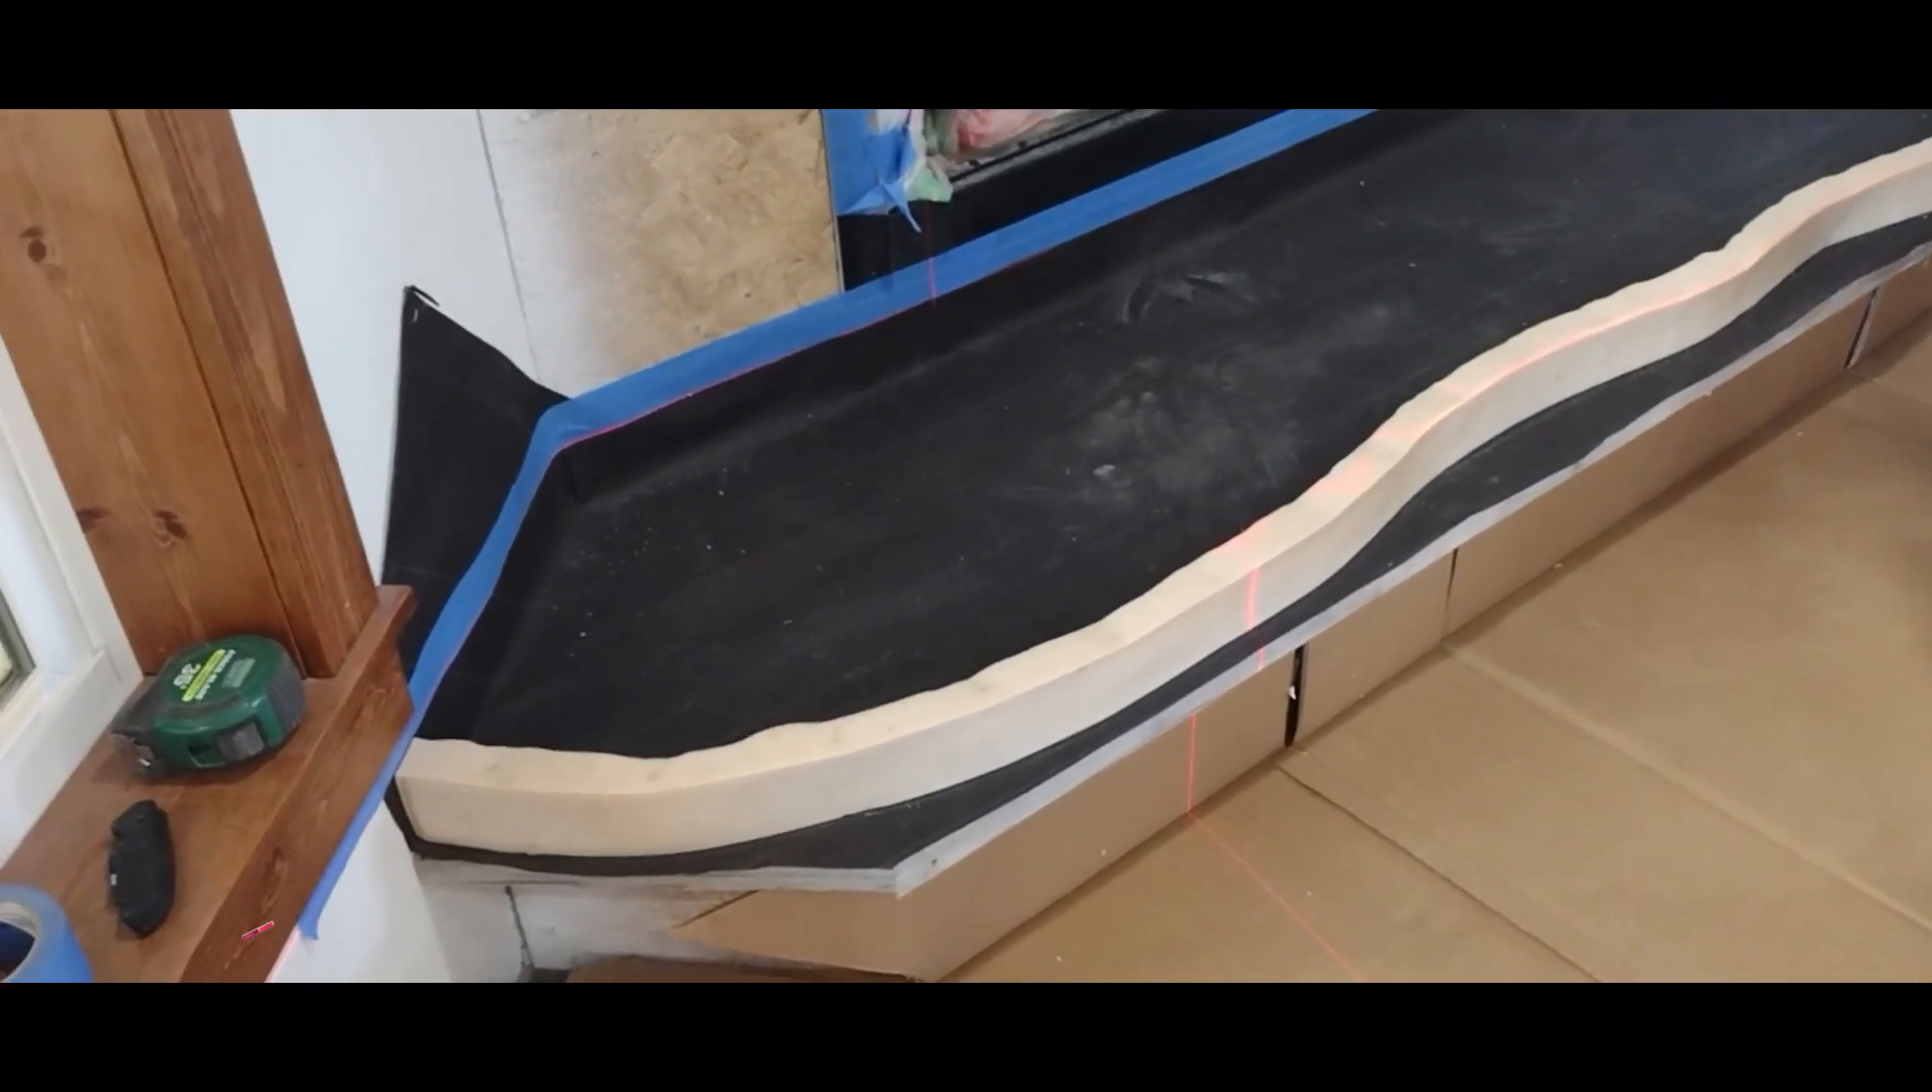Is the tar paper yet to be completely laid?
No.